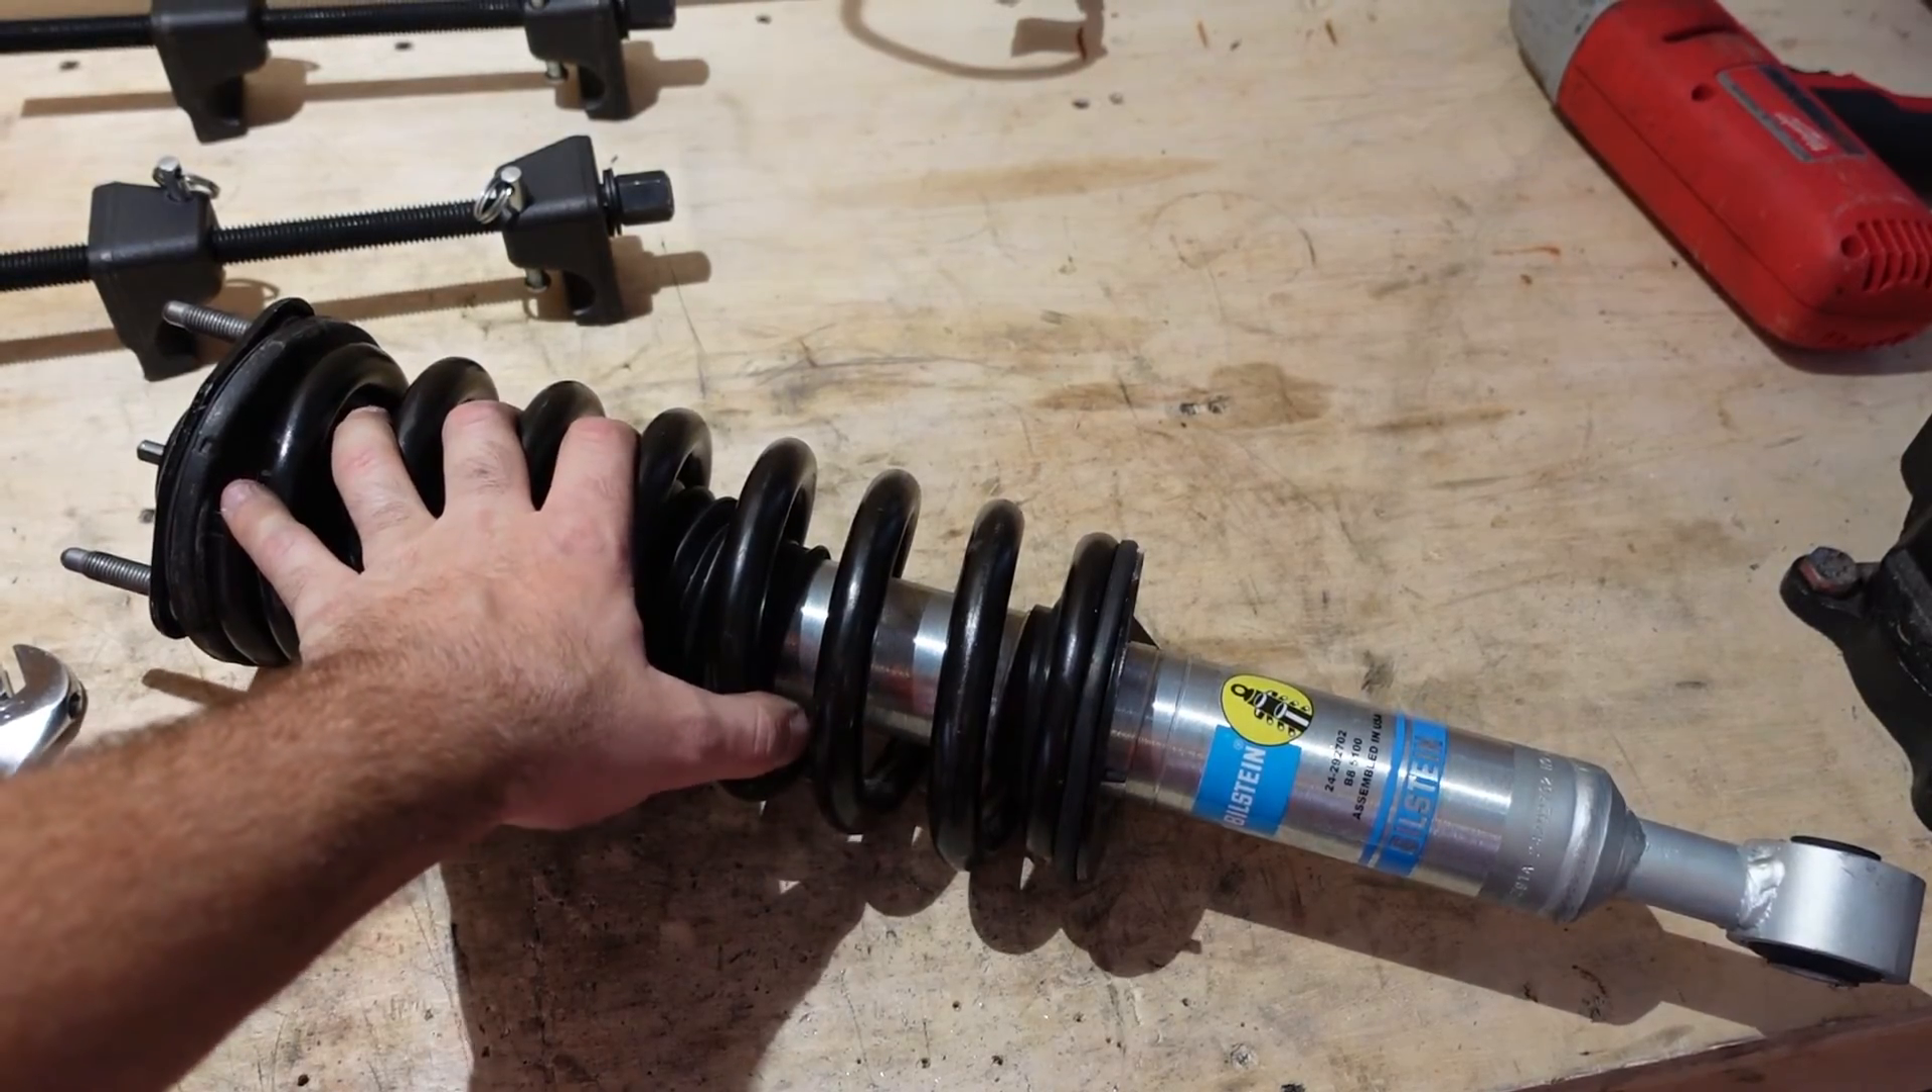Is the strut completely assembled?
Yes.